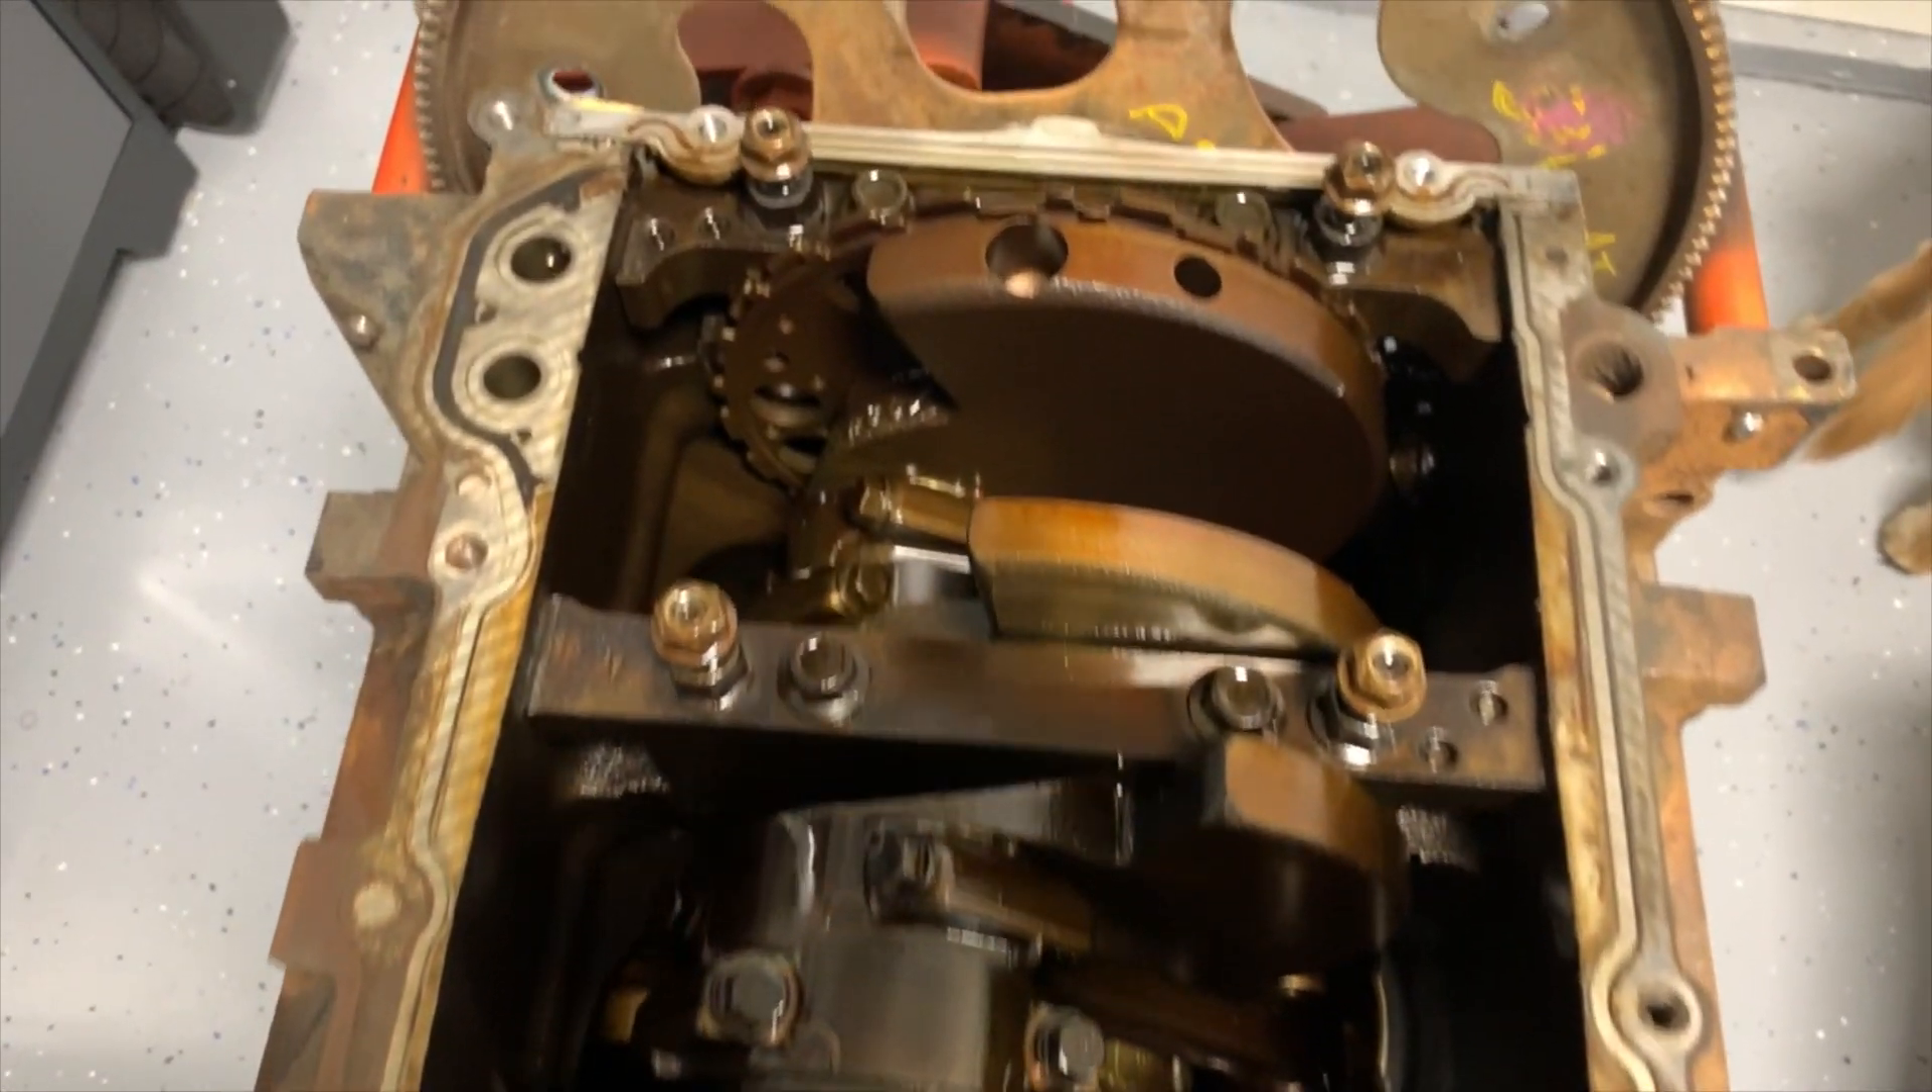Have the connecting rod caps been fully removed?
No.